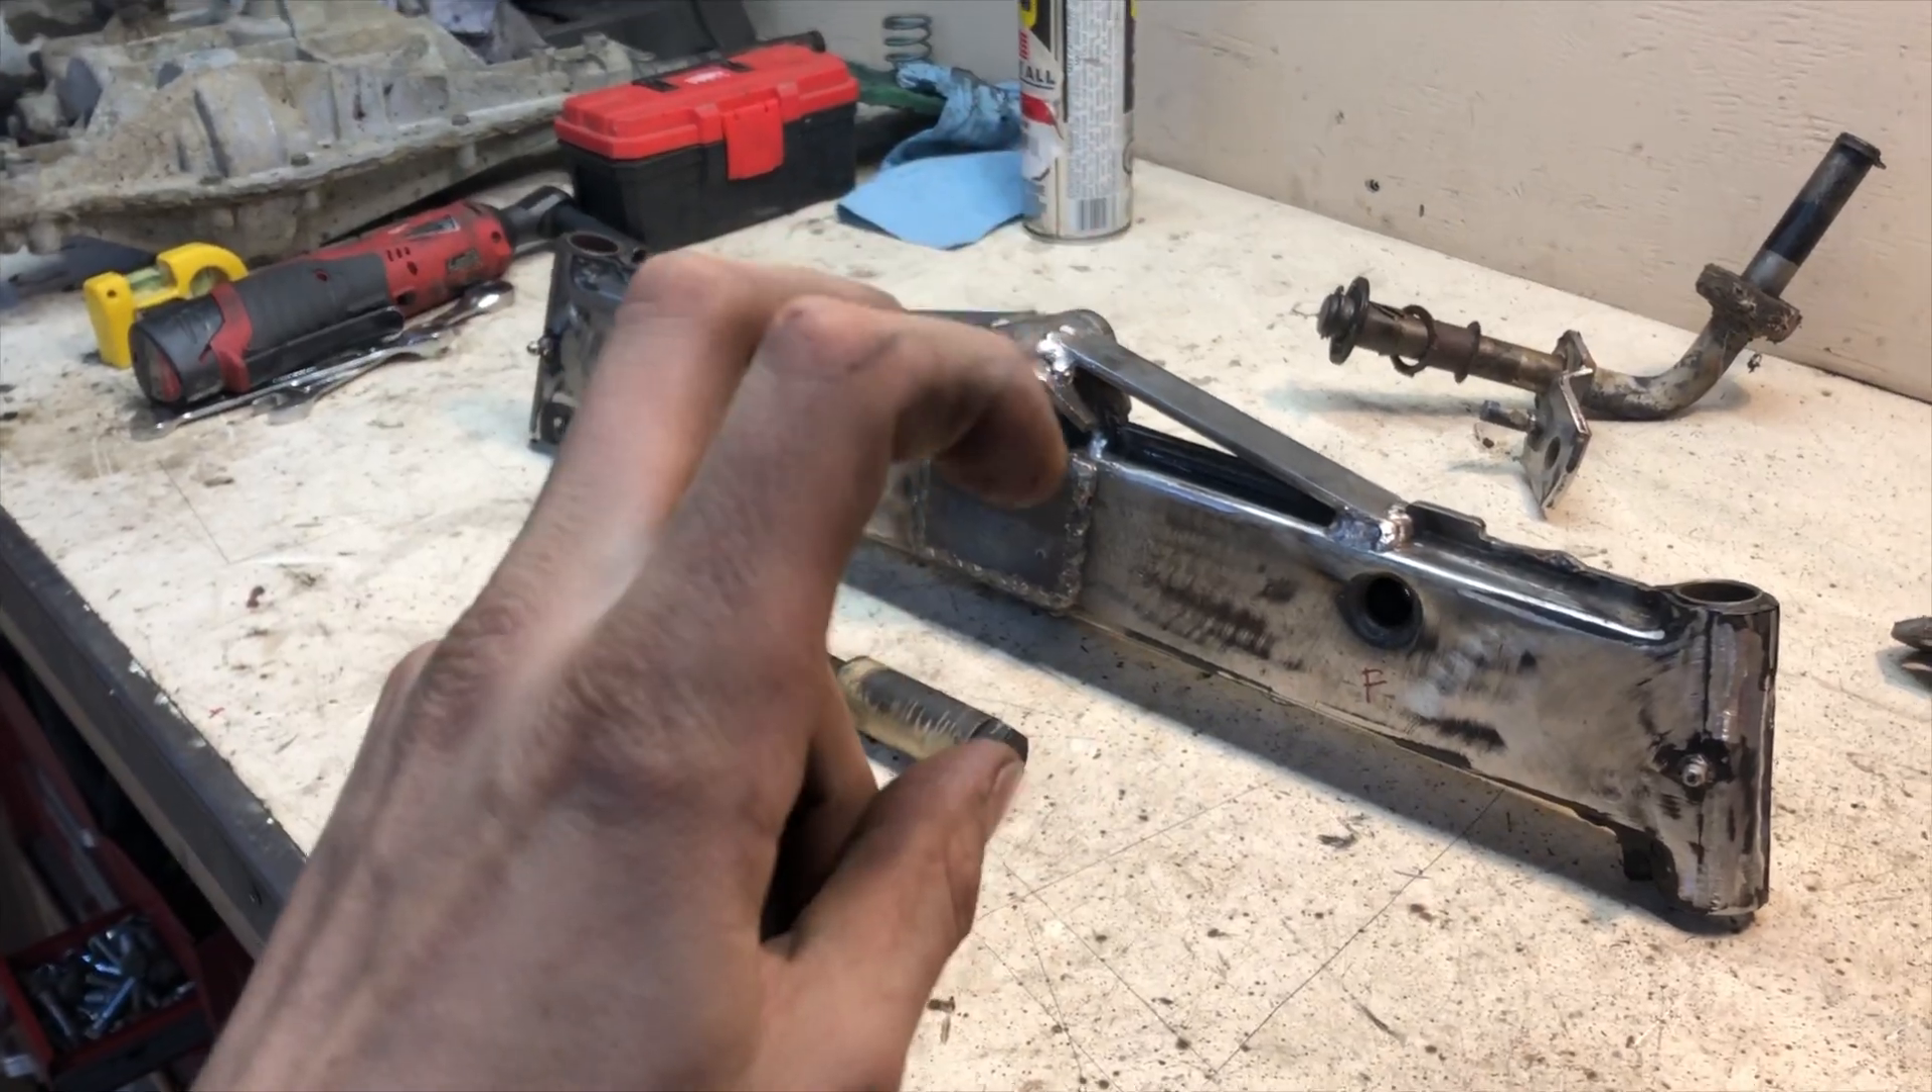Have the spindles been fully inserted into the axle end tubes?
No.